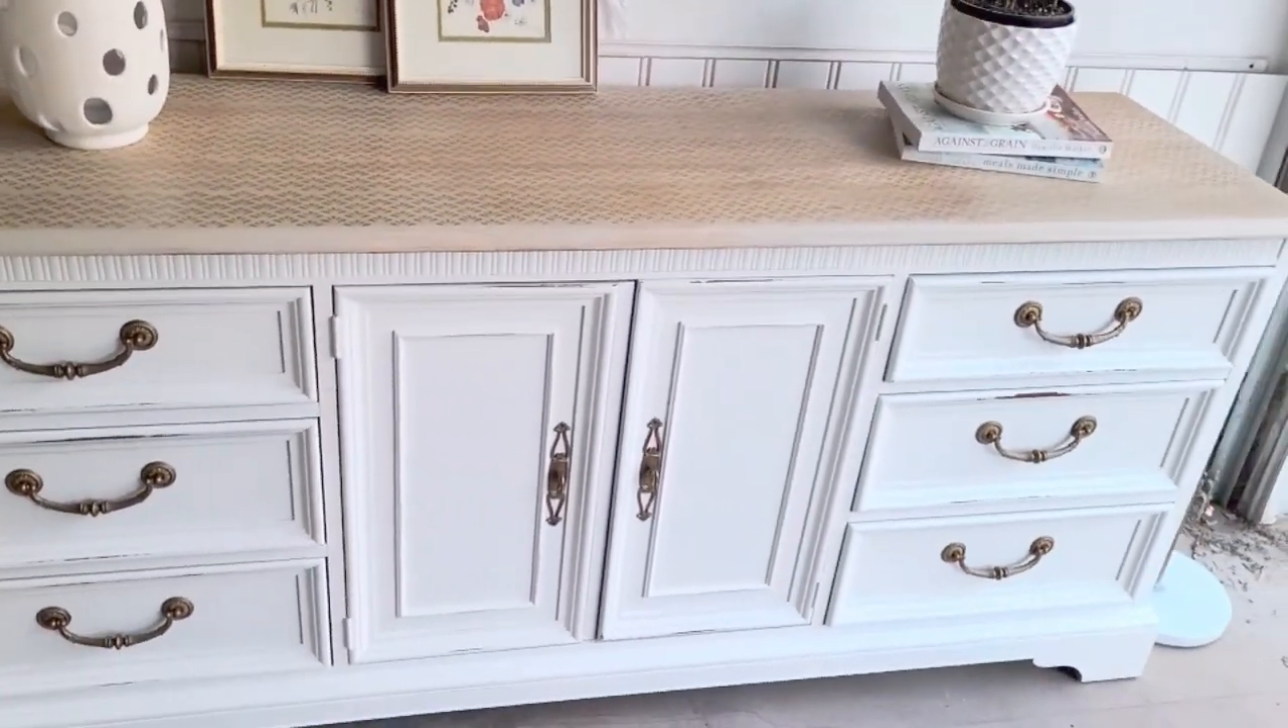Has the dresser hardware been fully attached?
Yes.